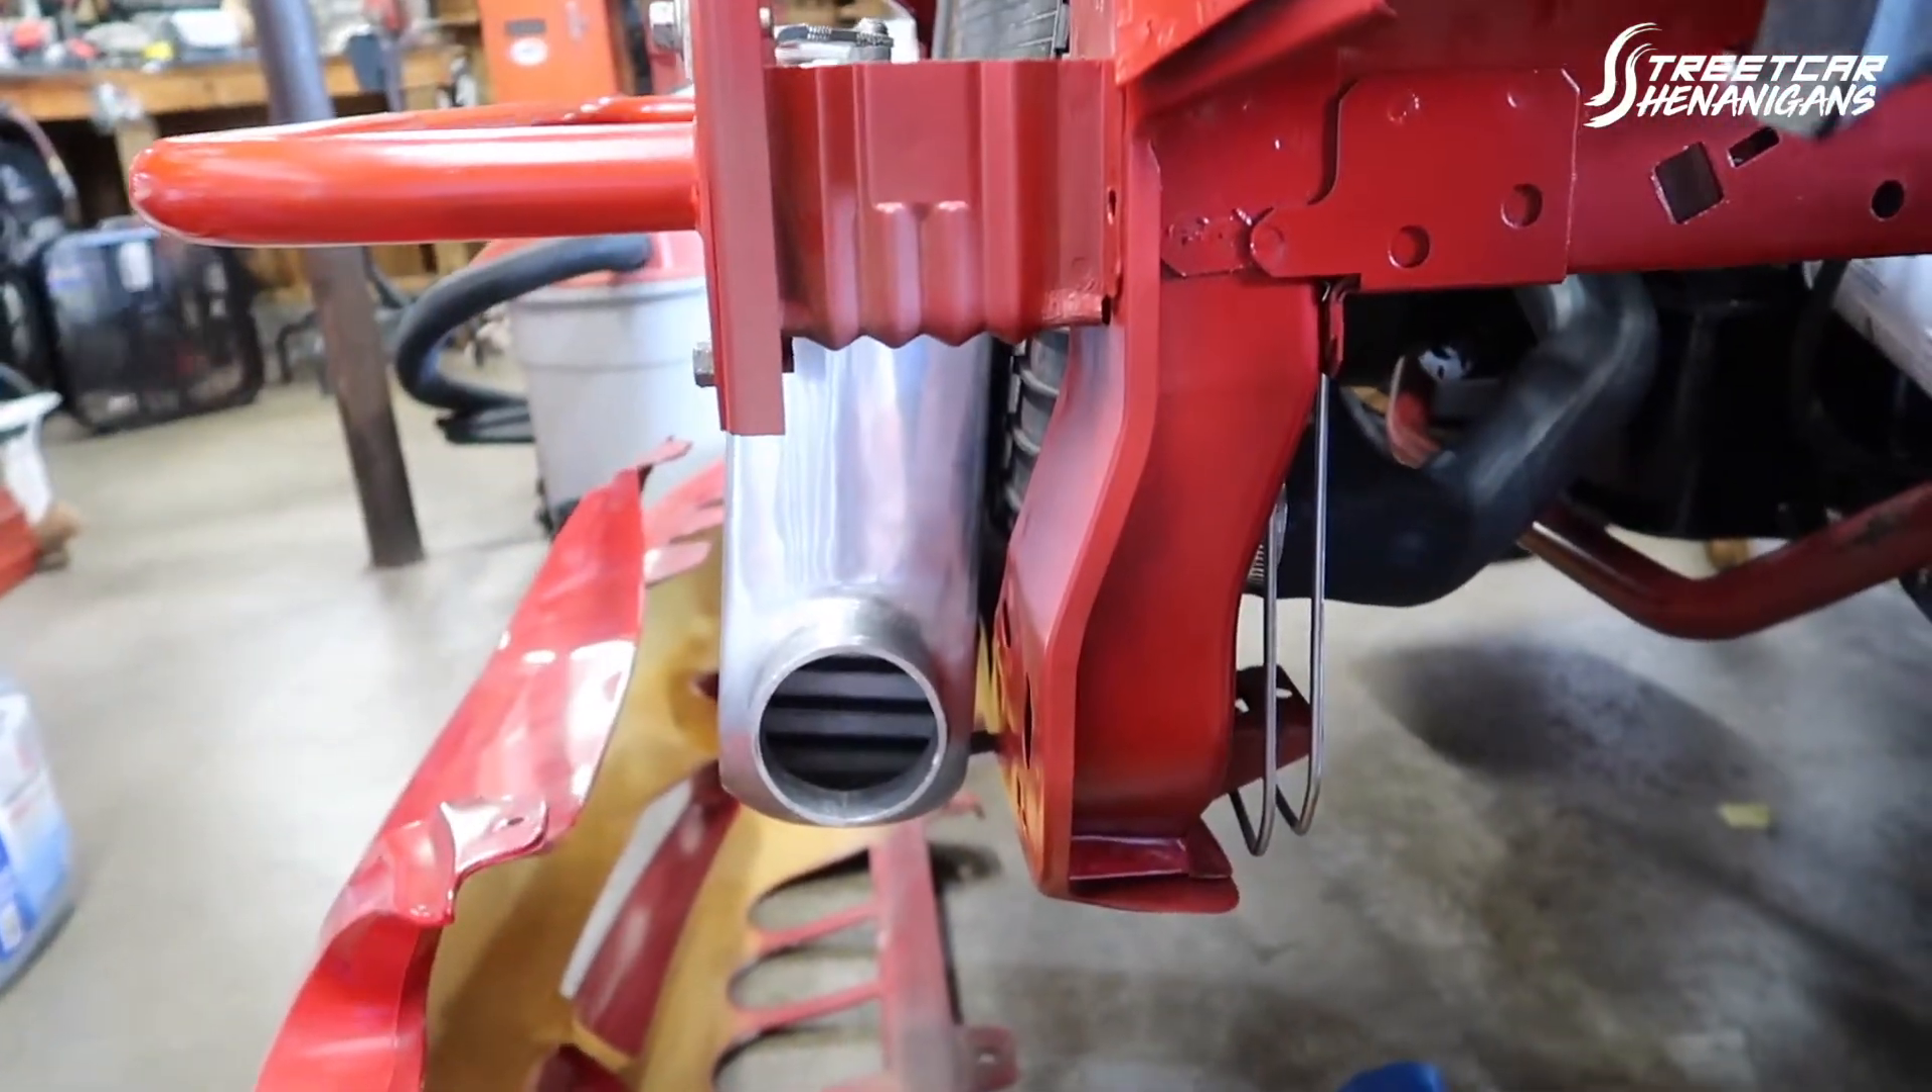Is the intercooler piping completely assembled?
No.